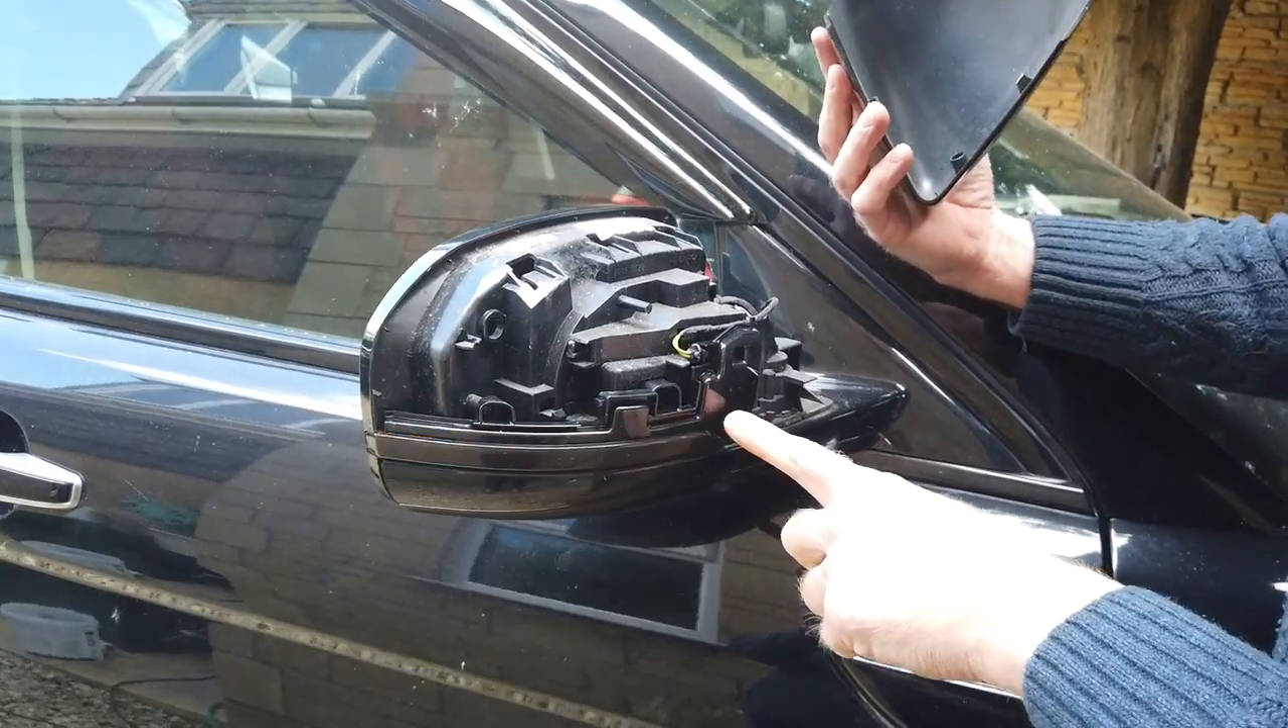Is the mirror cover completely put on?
No.